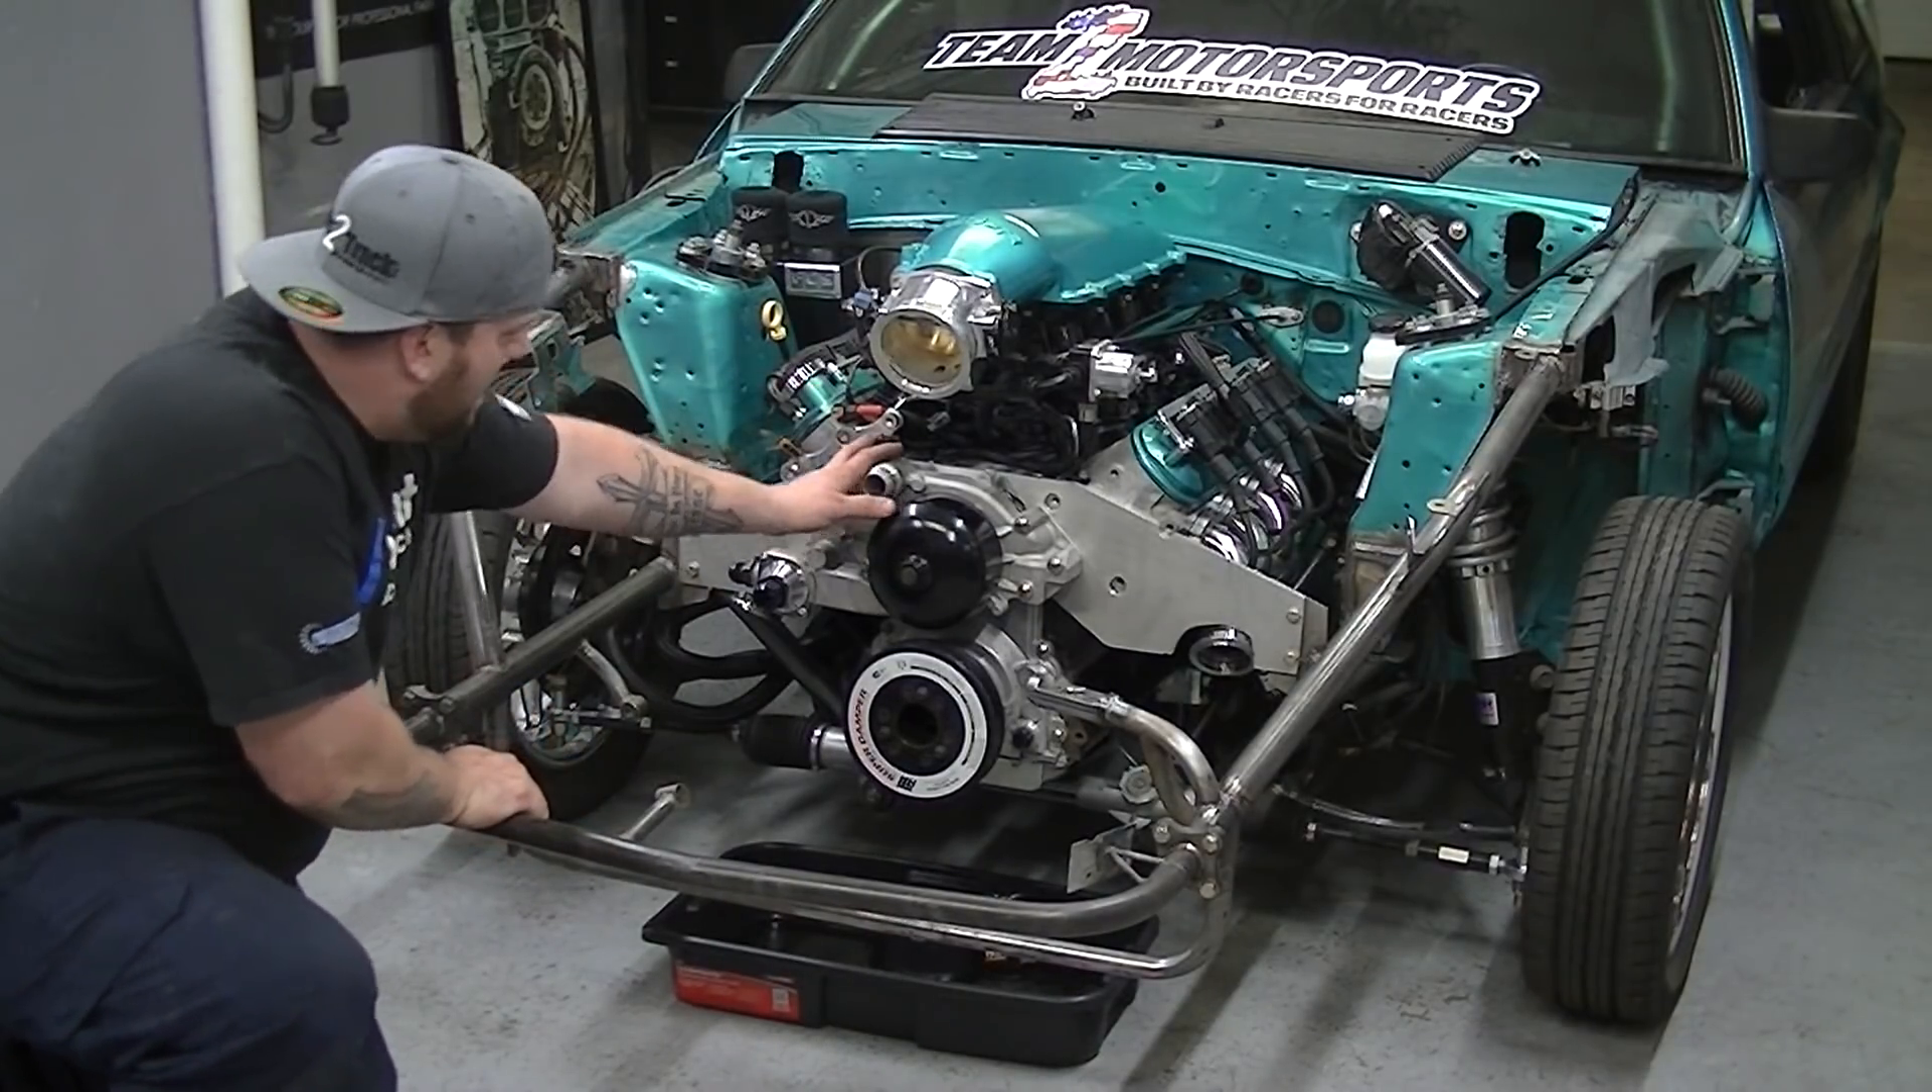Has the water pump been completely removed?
No.